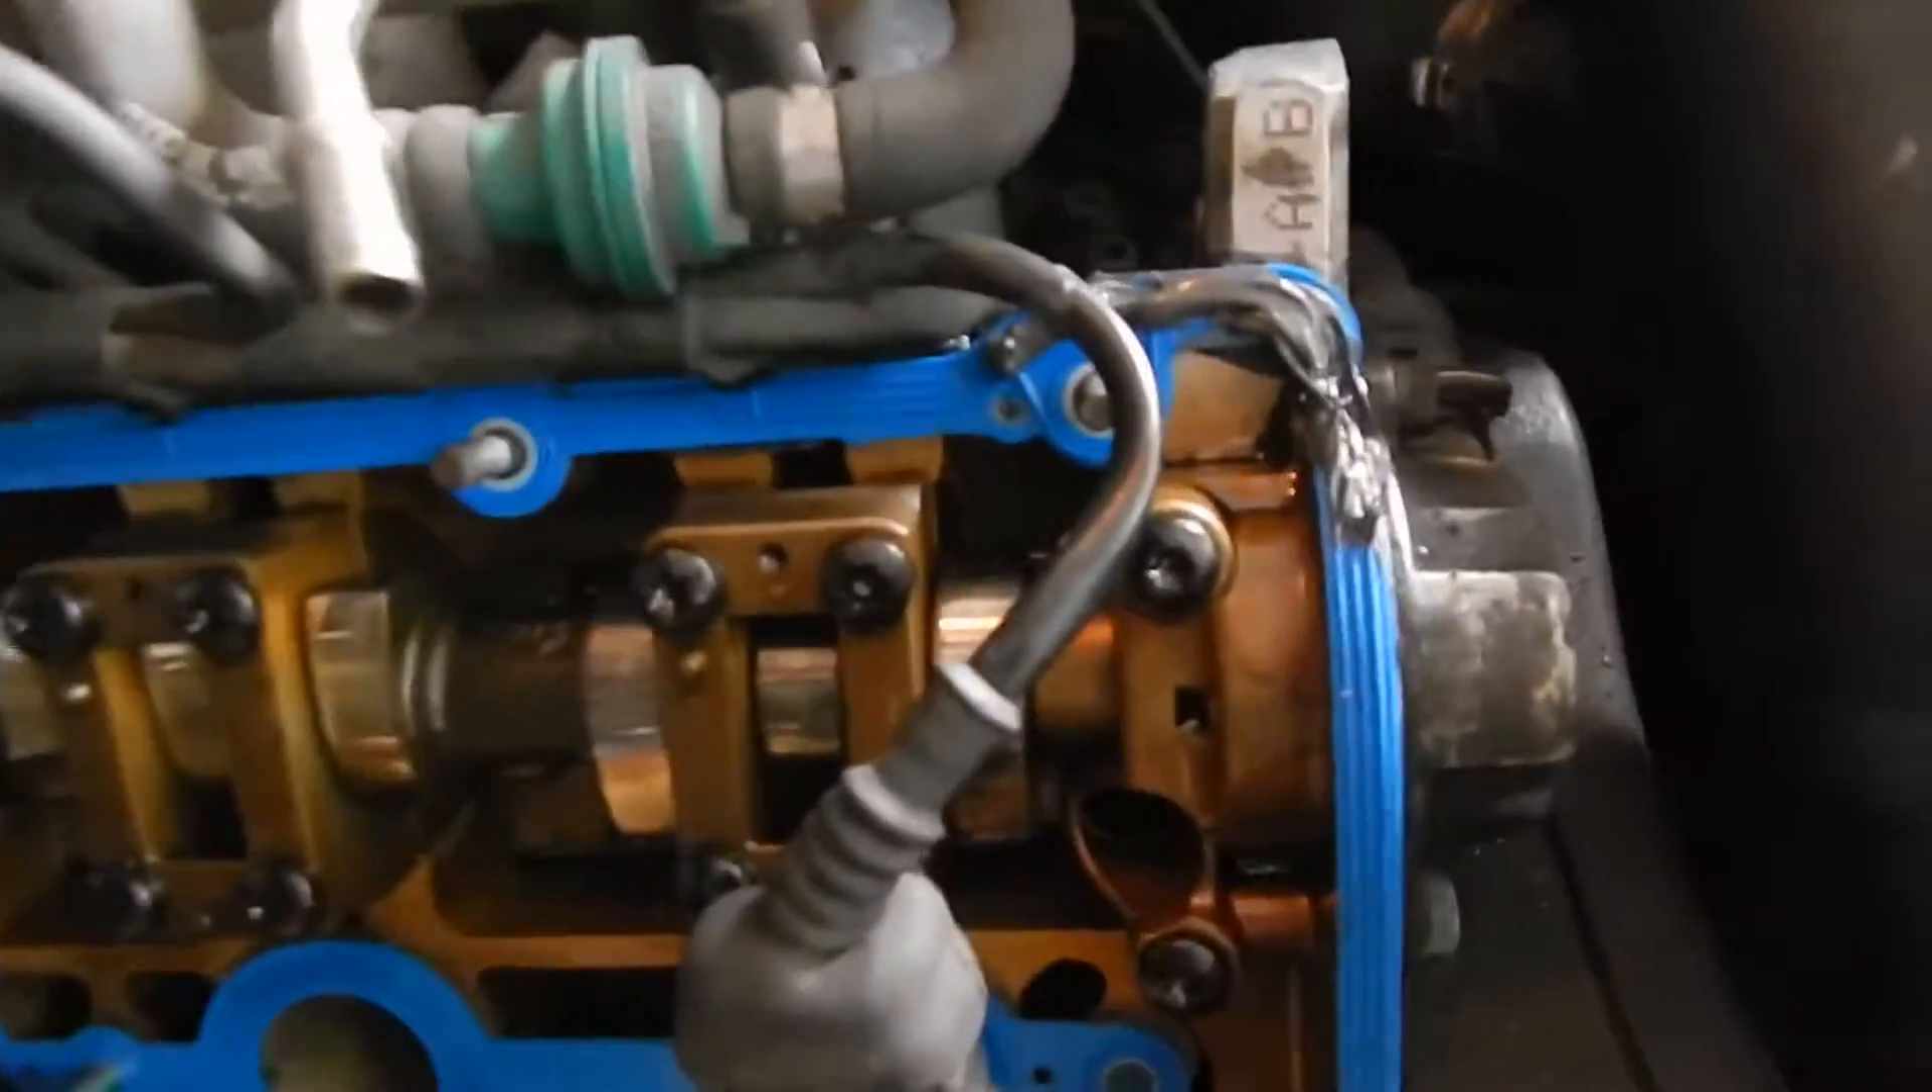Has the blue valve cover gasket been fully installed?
Yes.